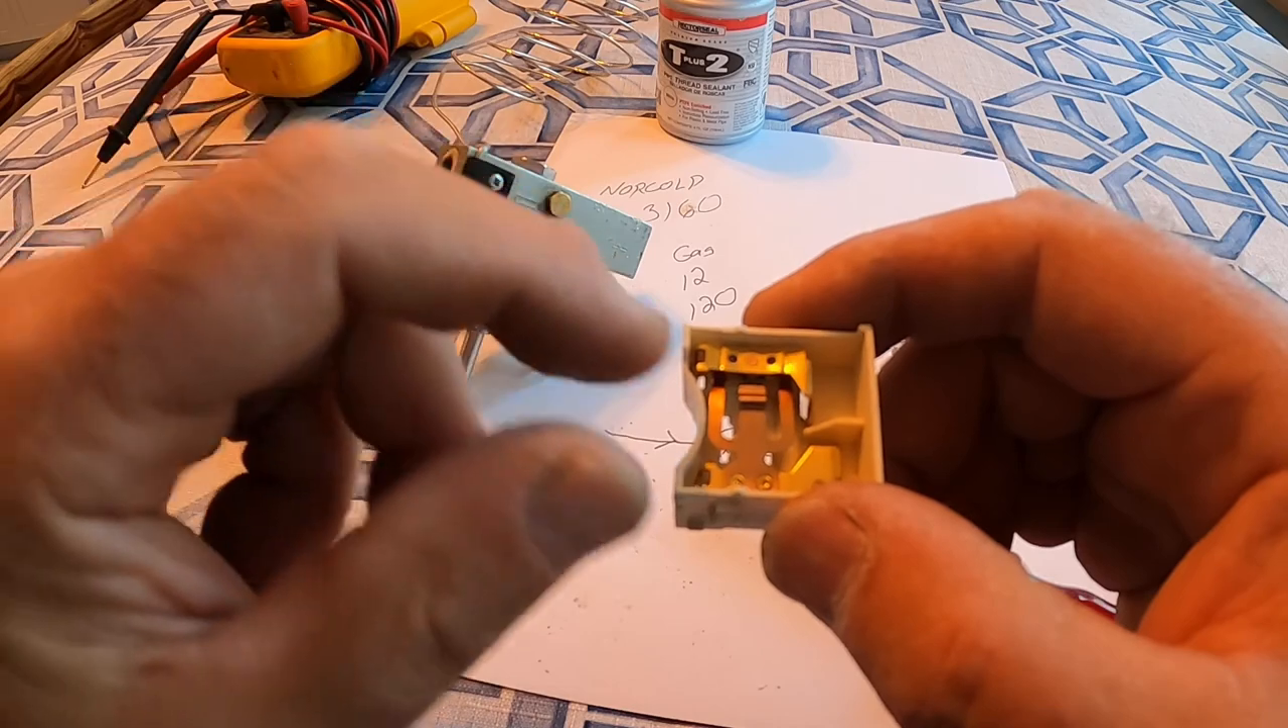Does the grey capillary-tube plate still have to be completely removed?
No.